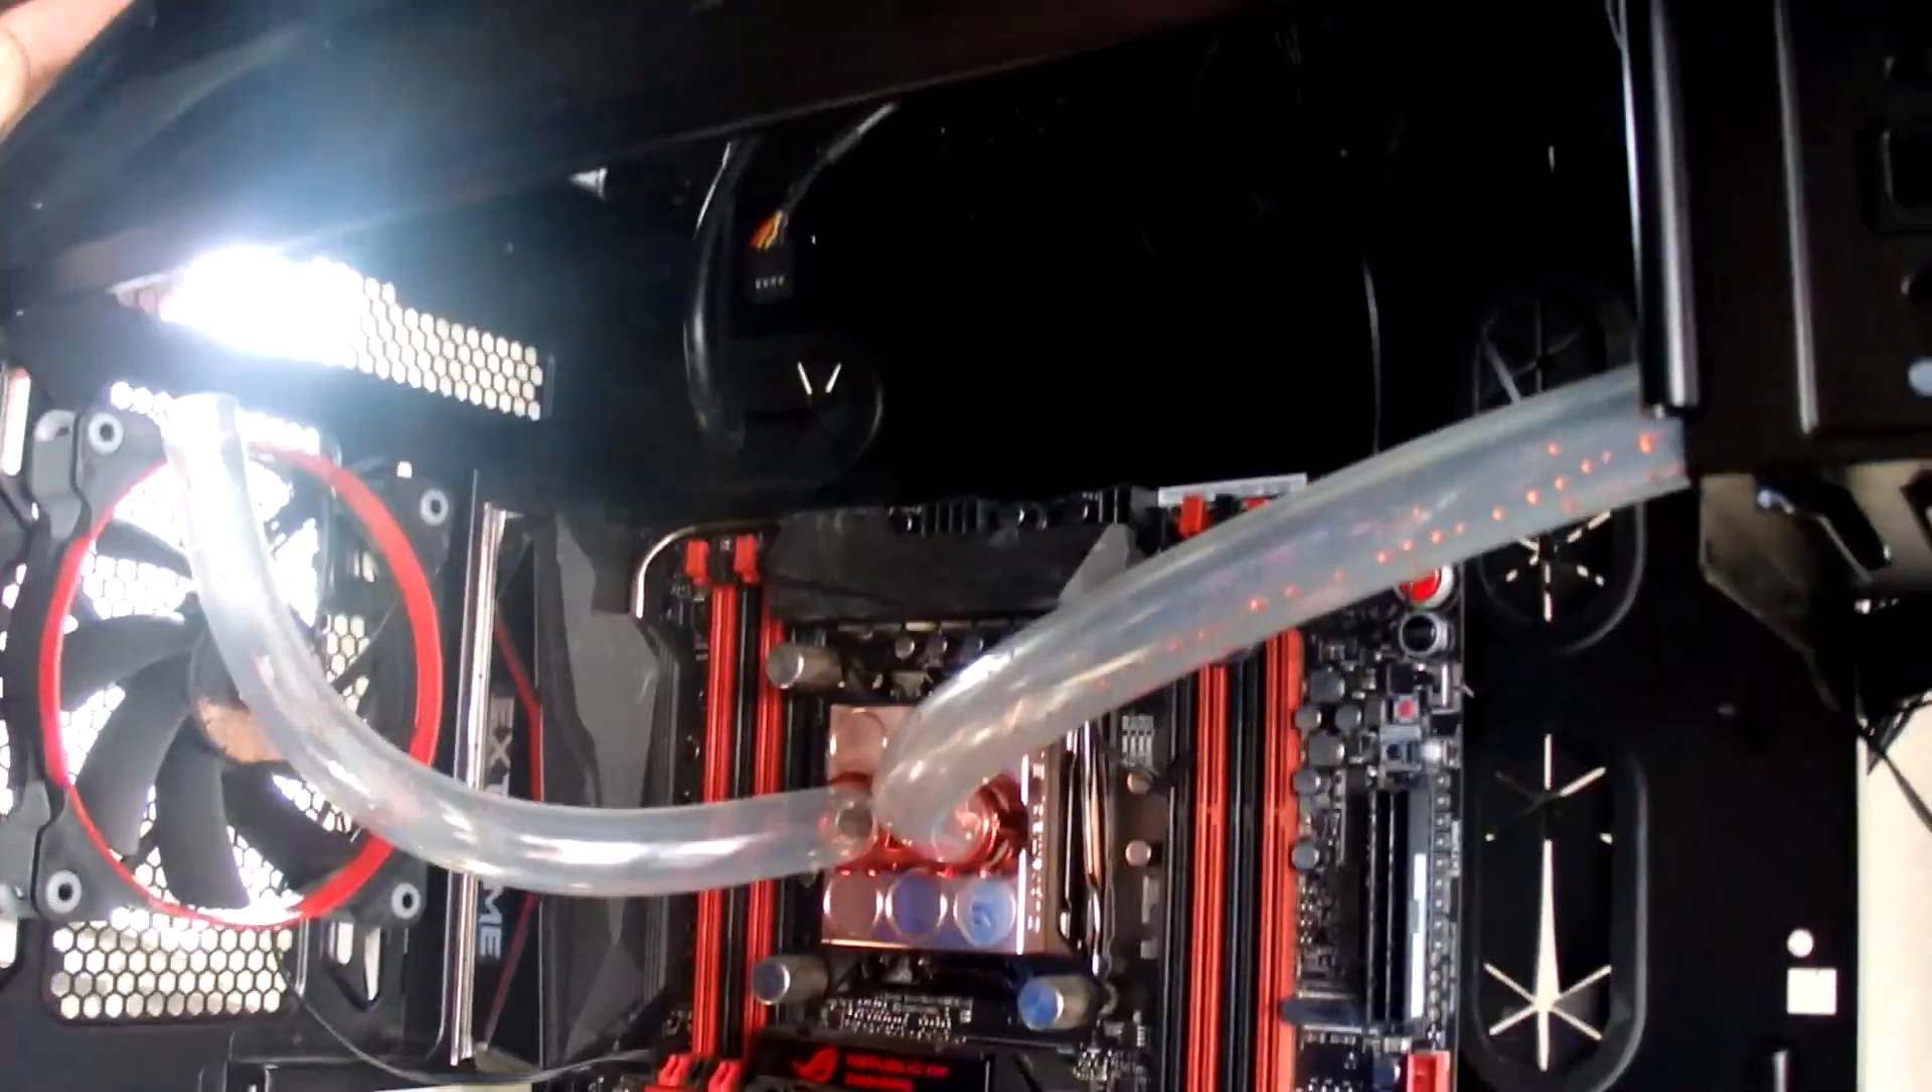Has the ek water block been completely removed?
No.